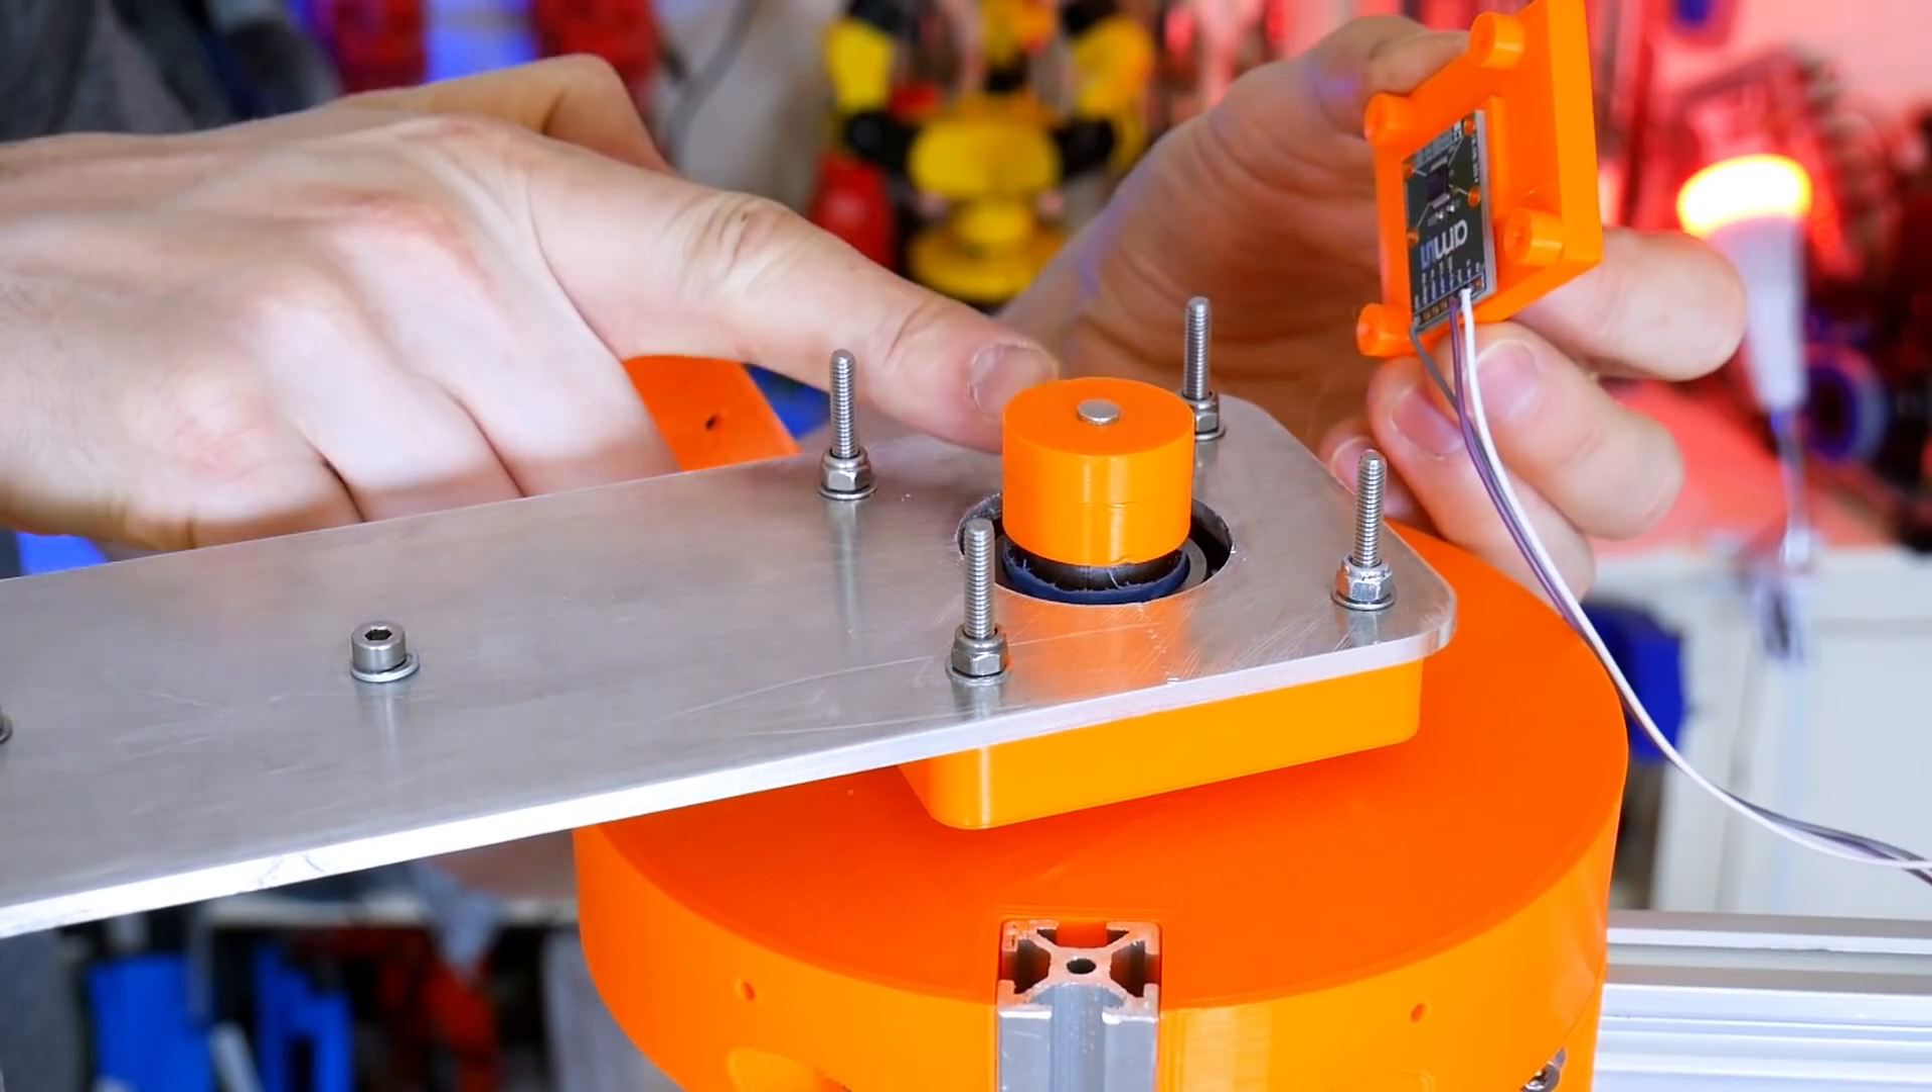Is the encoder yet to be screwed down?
Yes.